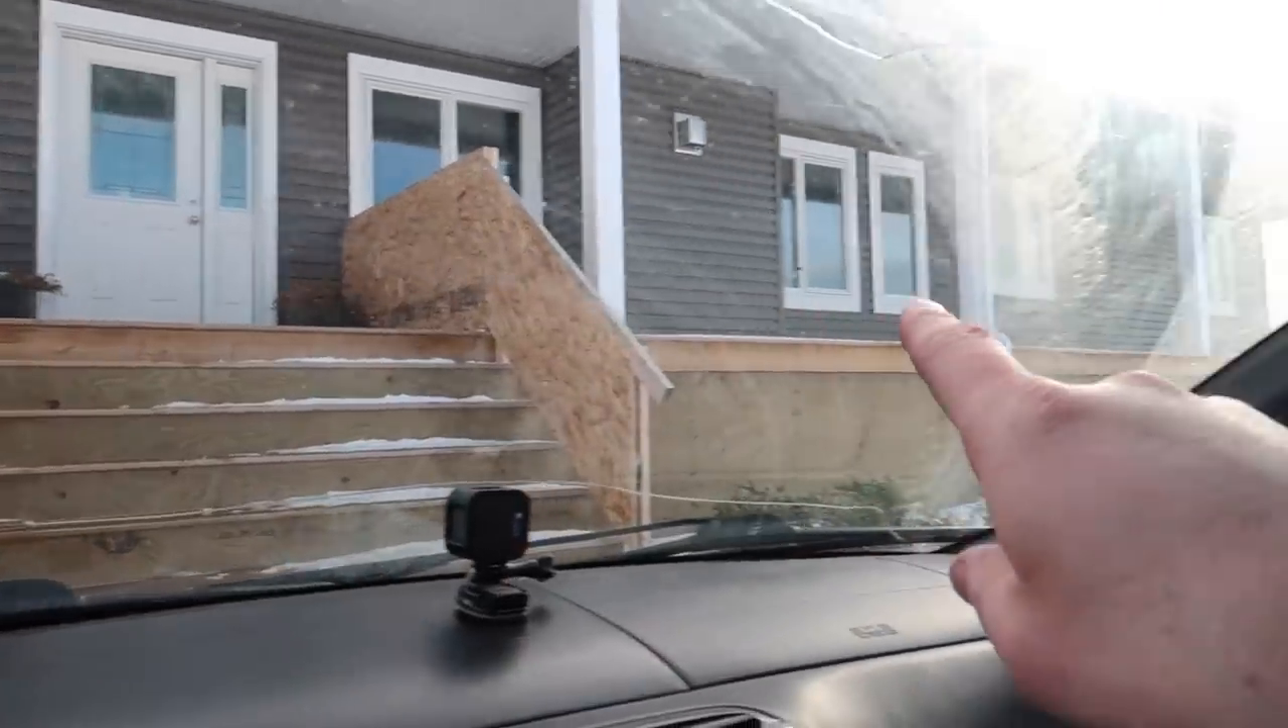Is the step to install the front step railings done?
No.